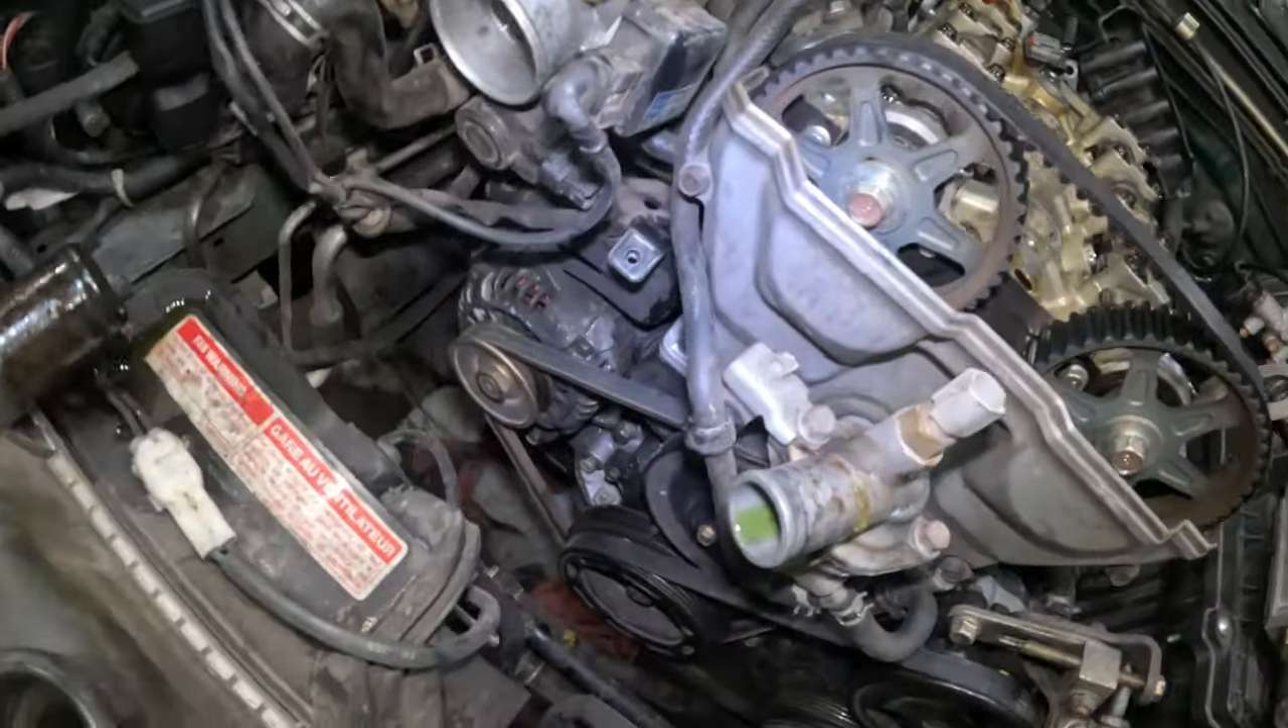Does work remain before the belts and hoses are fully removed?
Yes.